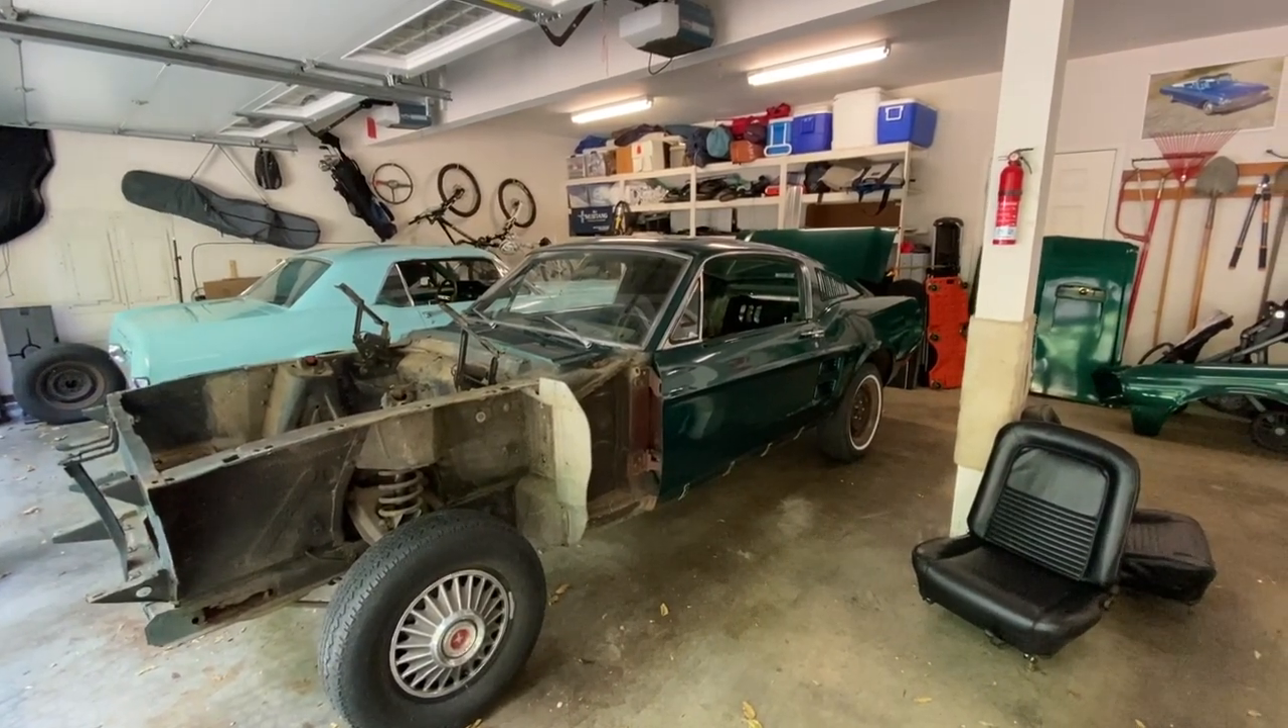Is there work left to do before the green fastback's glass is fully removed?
Yes.